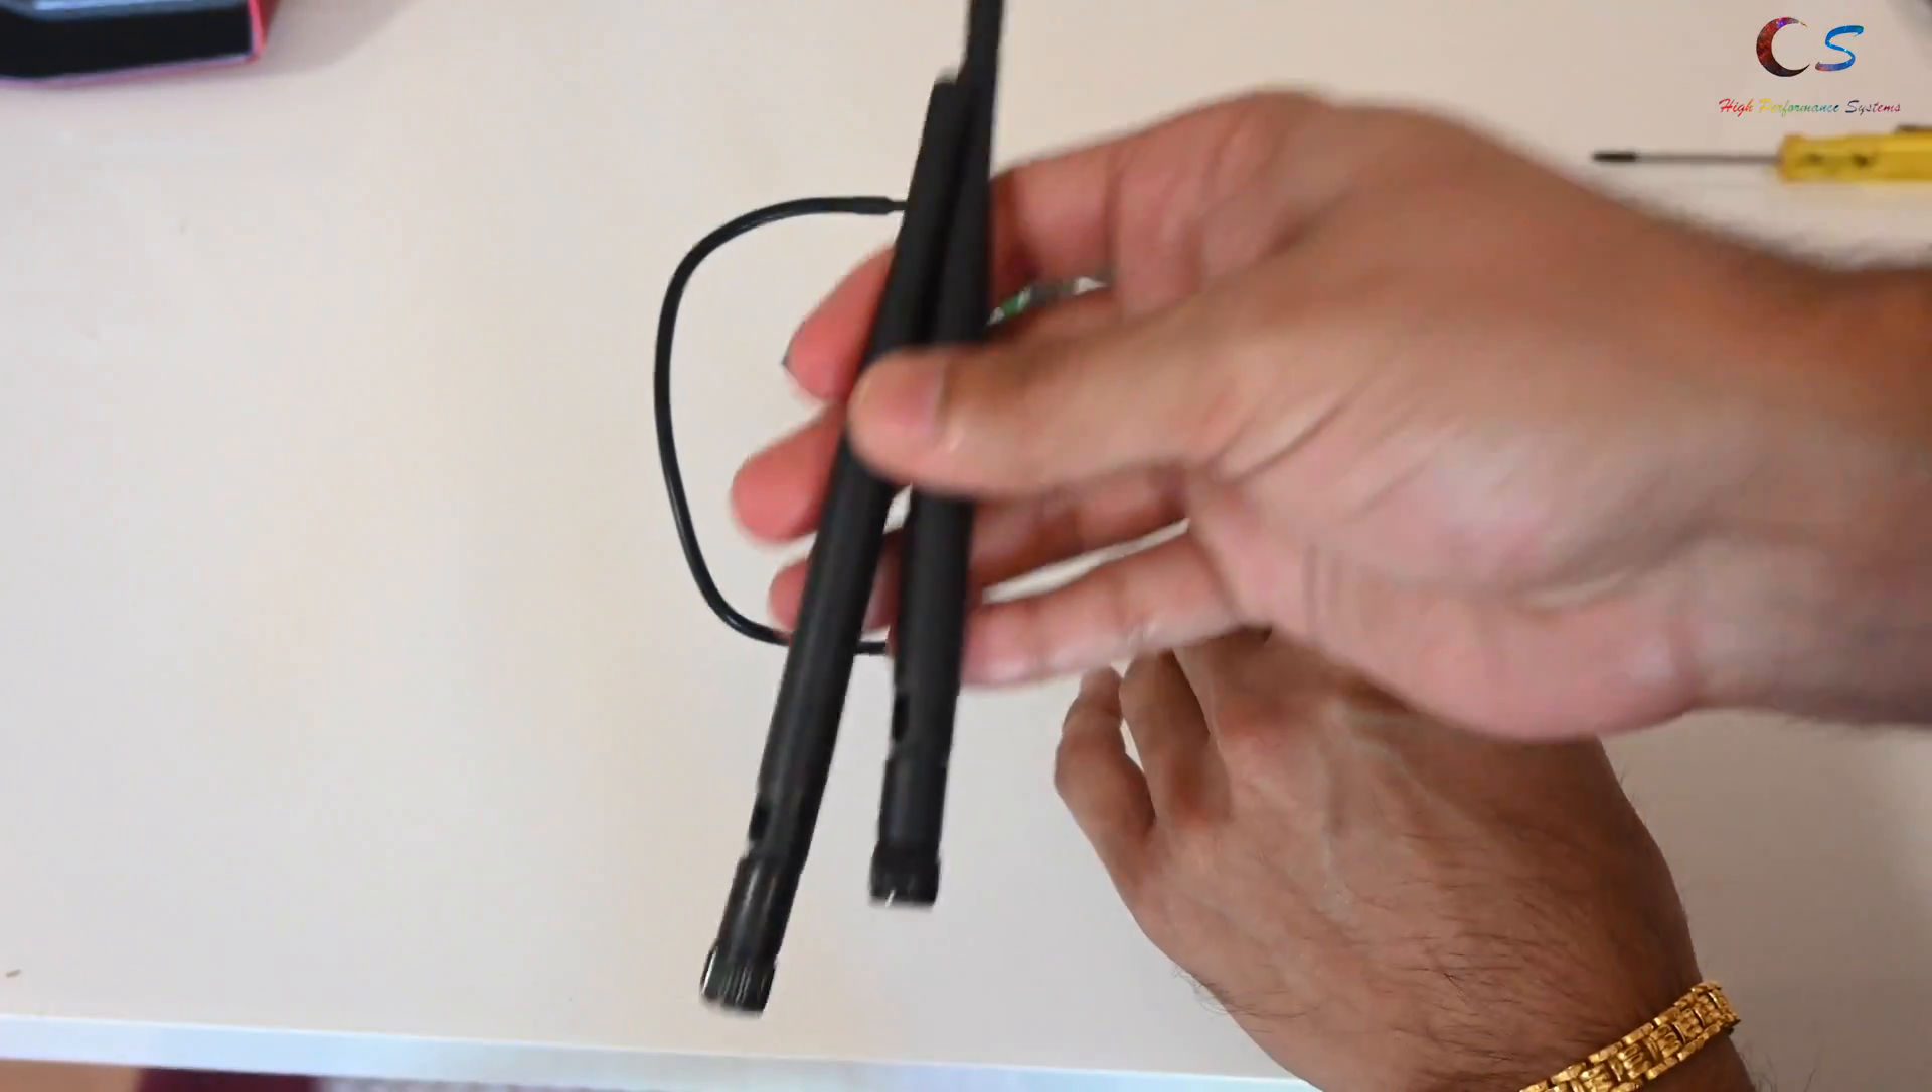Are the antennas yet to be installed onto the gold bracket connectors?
Yes.